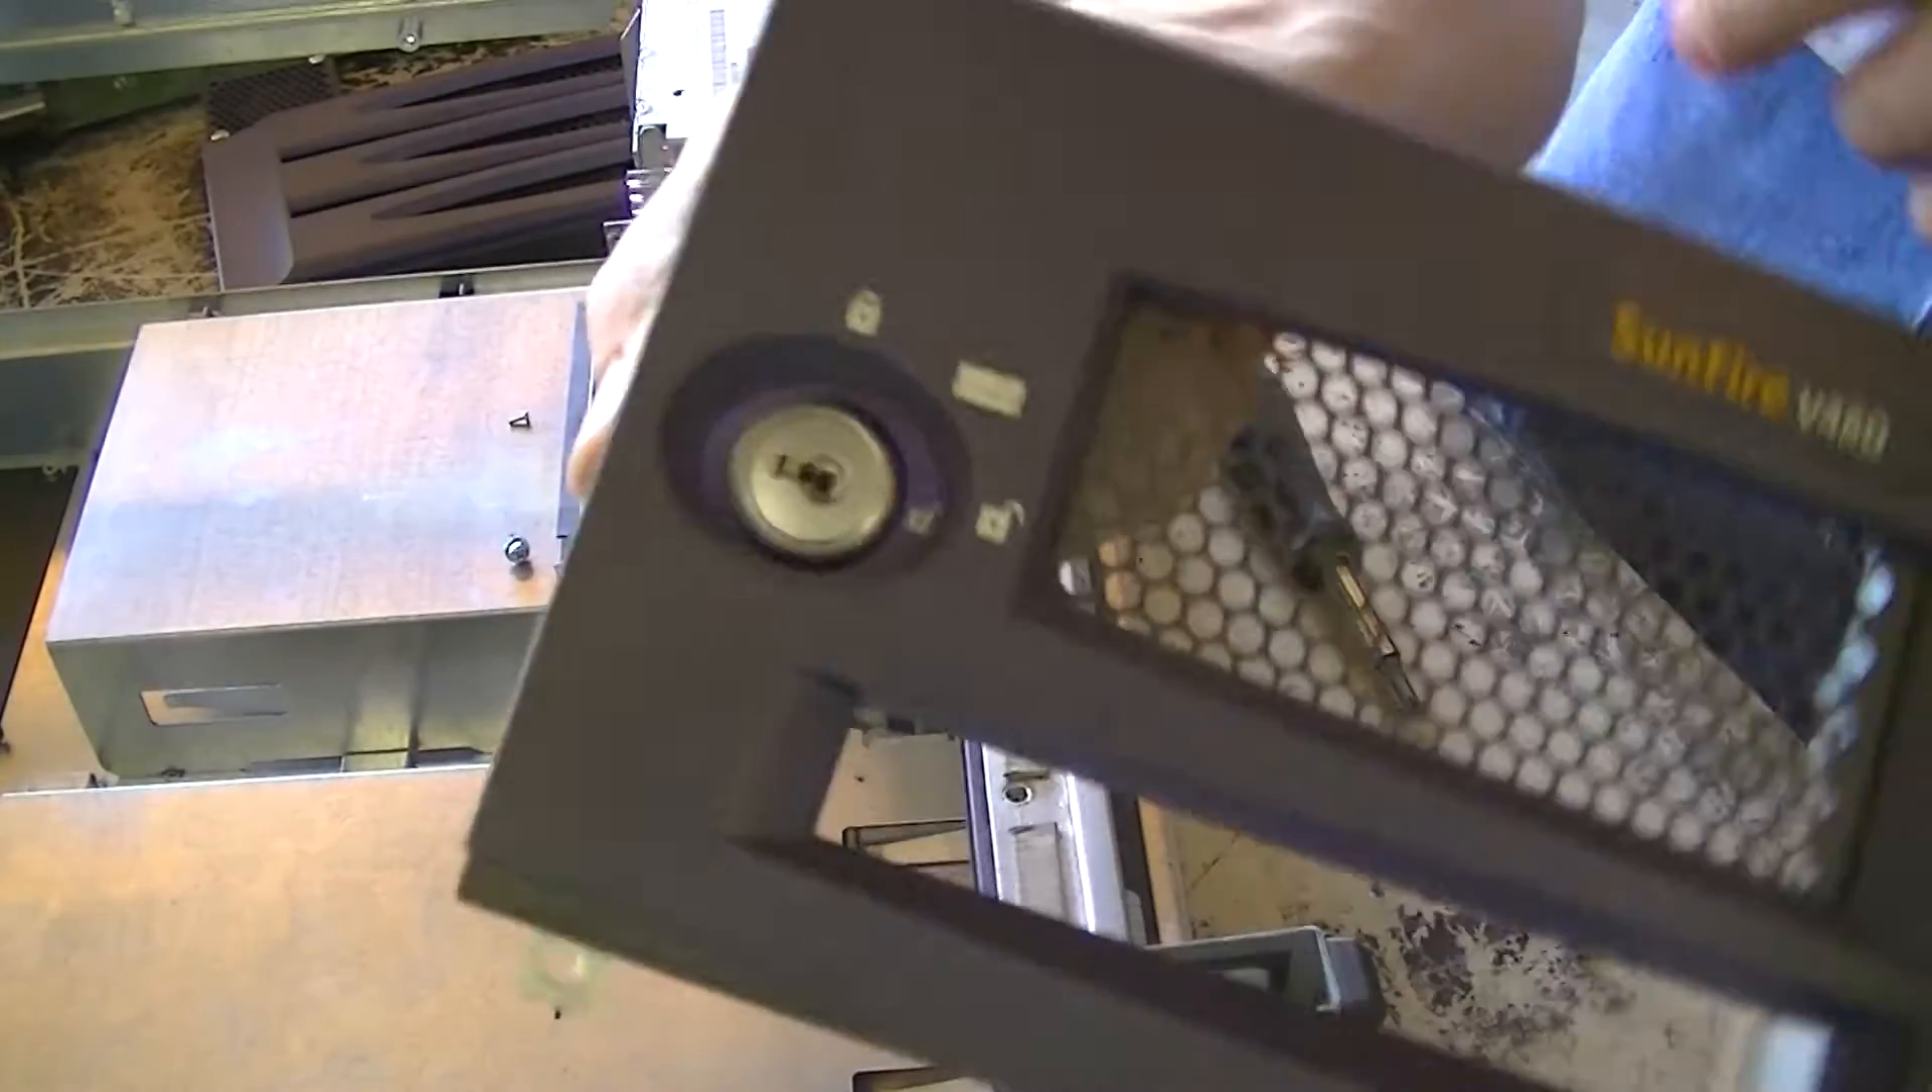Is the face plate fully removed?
Yes.